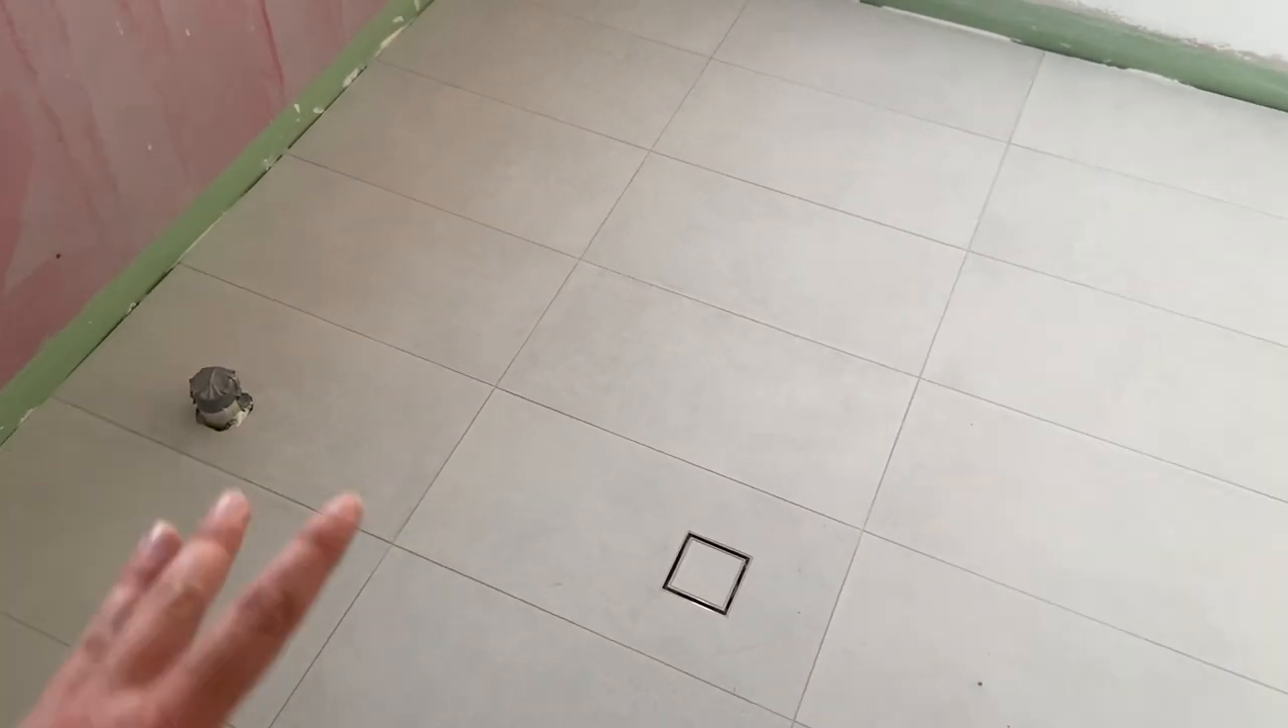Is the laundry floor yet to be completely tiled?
No.